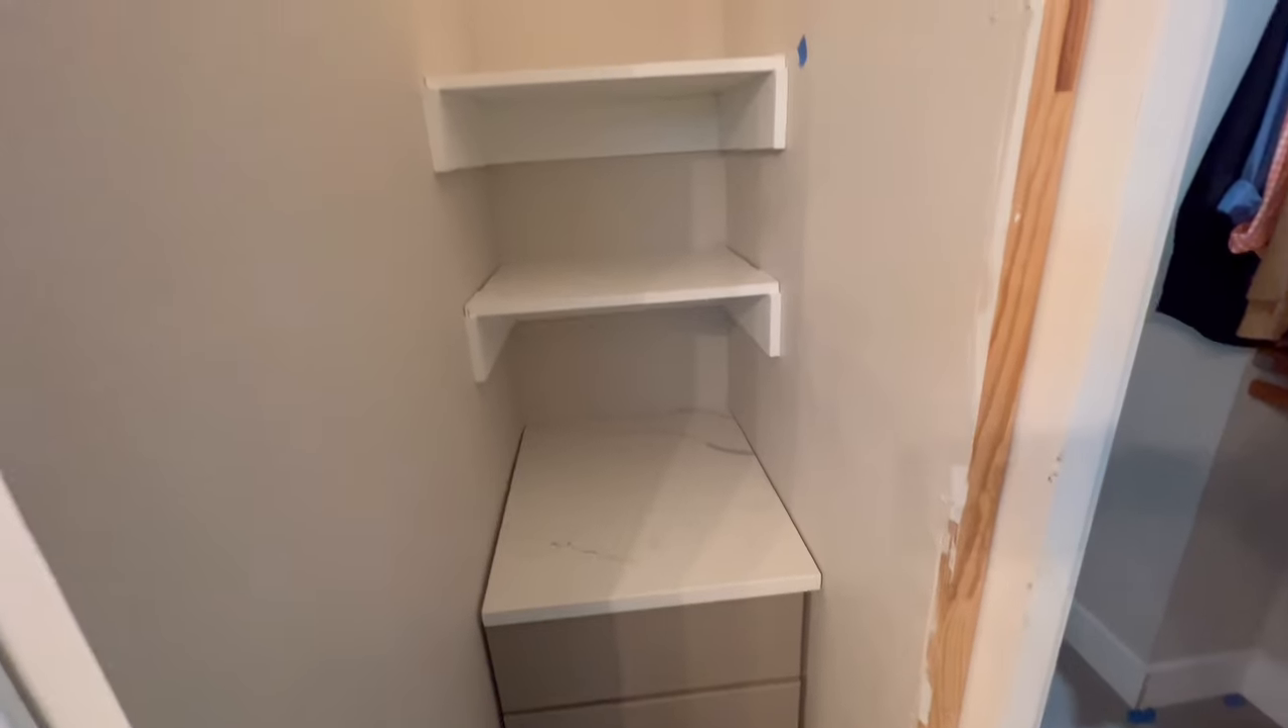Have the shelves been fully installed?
Yes.